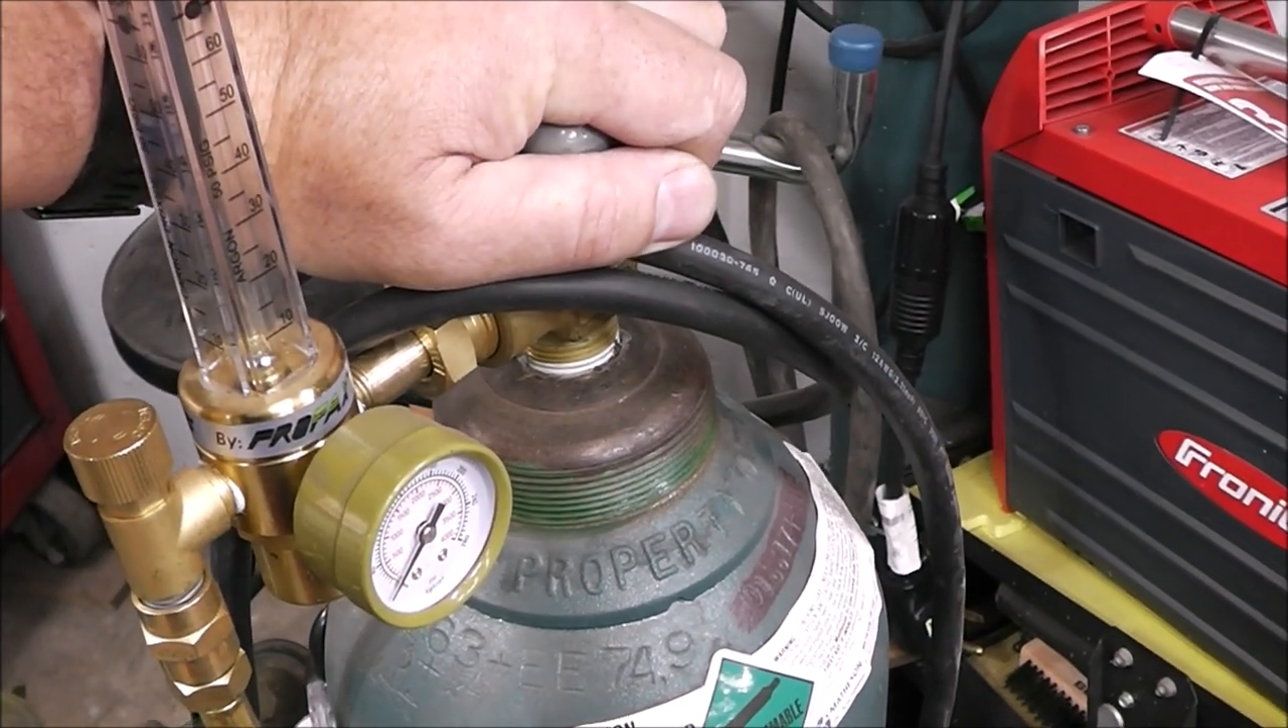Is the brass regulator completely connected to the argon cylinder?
Yes.